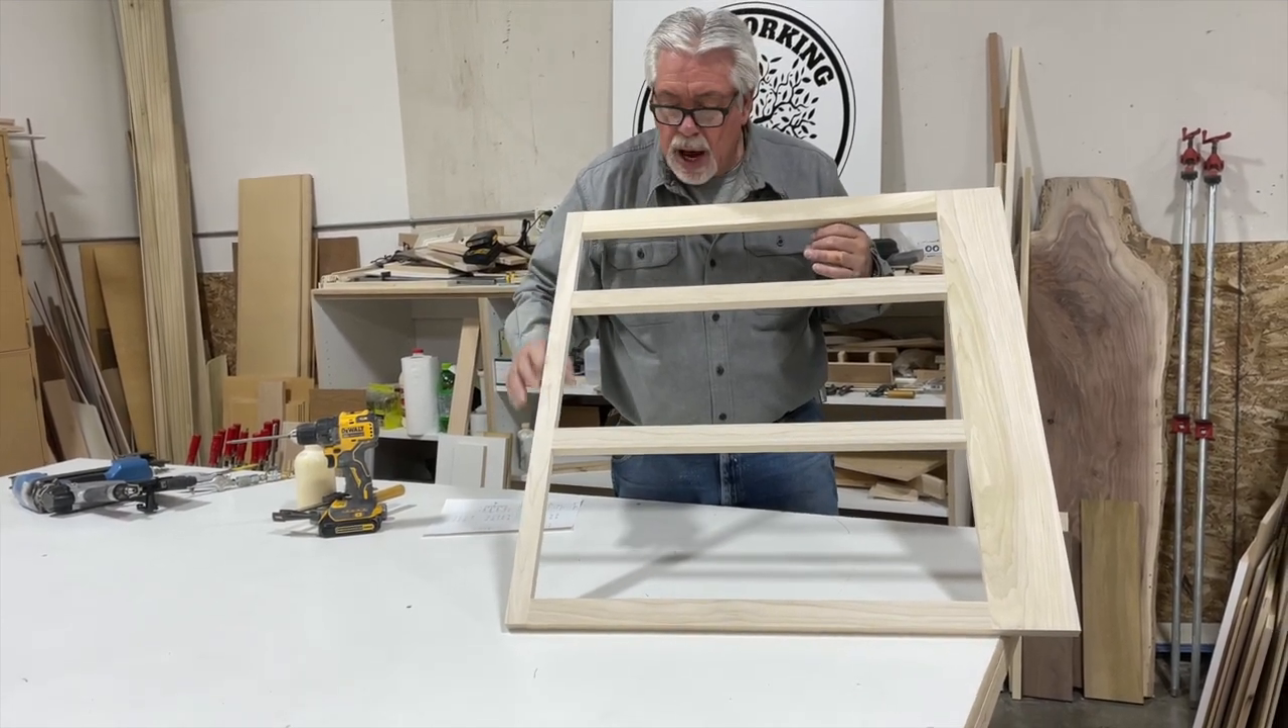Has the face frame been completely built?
Yes.